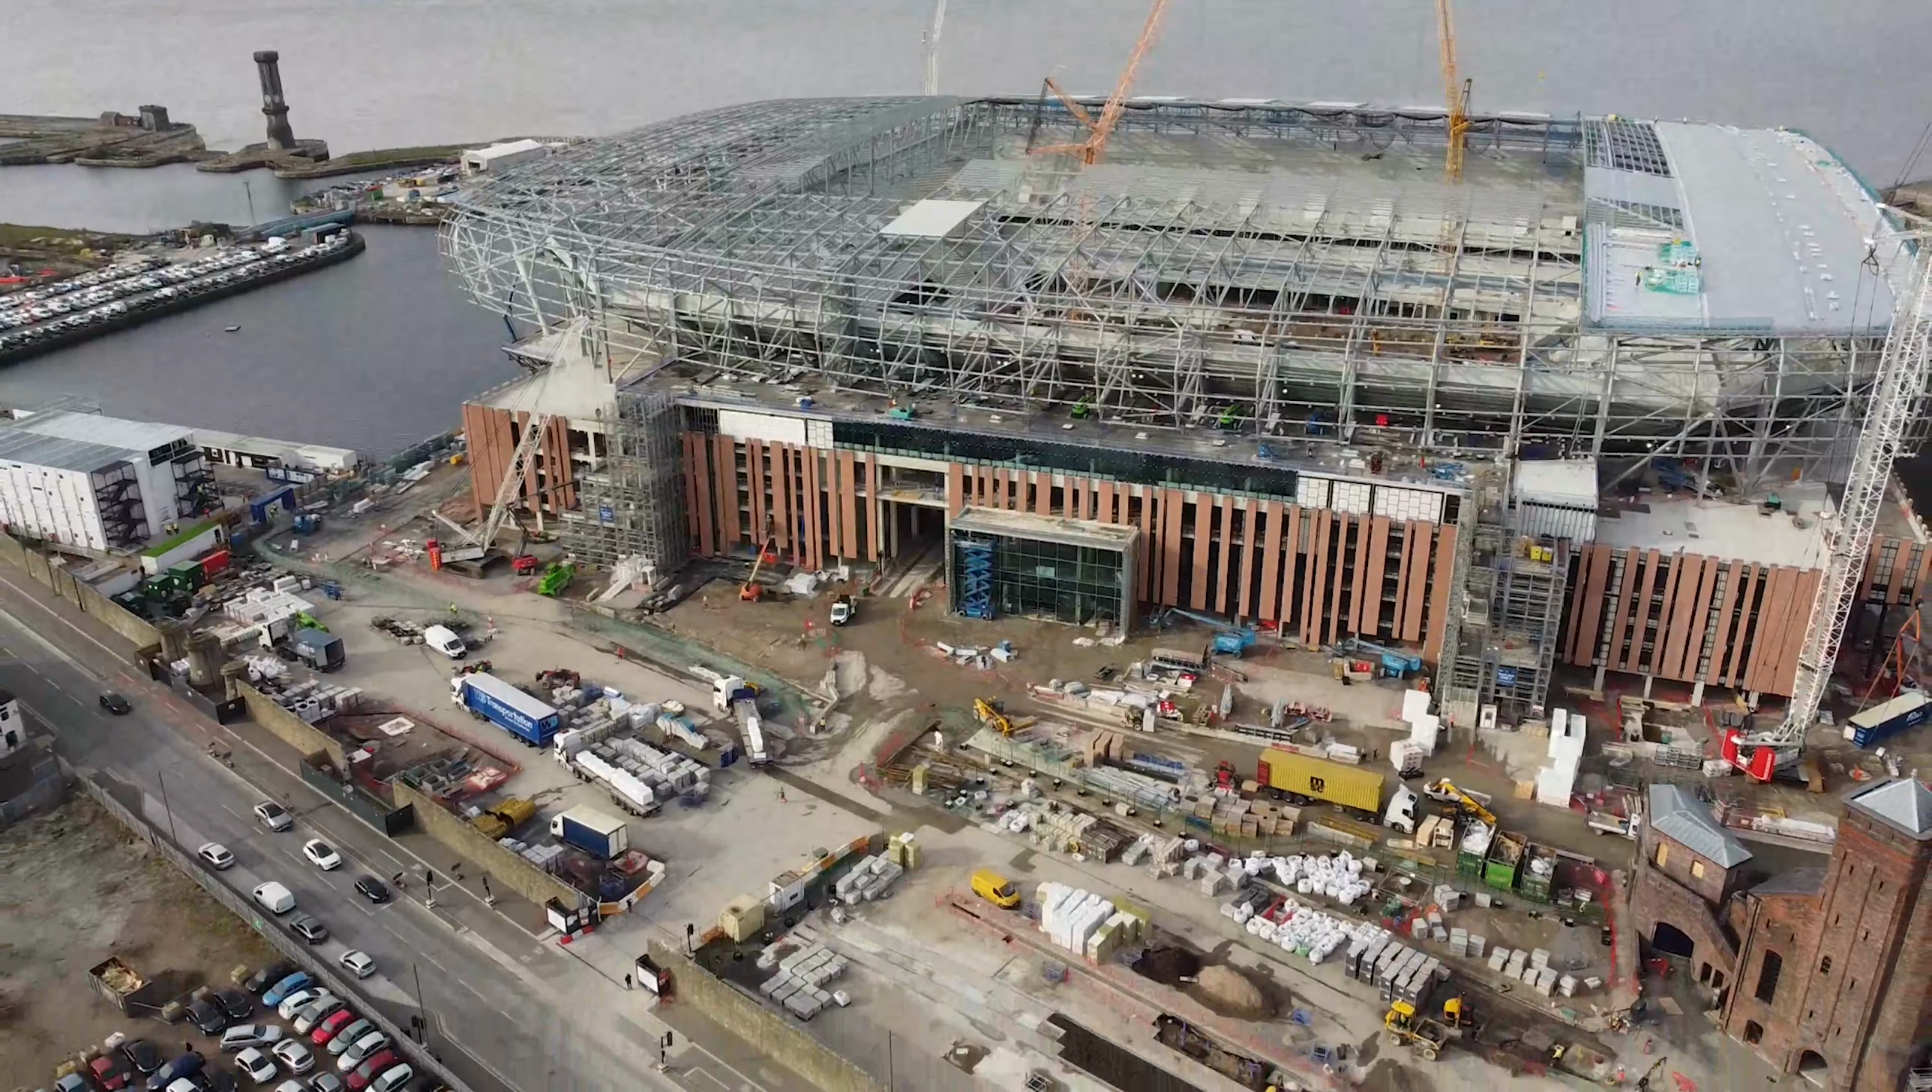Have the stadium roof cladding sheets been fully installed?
No.